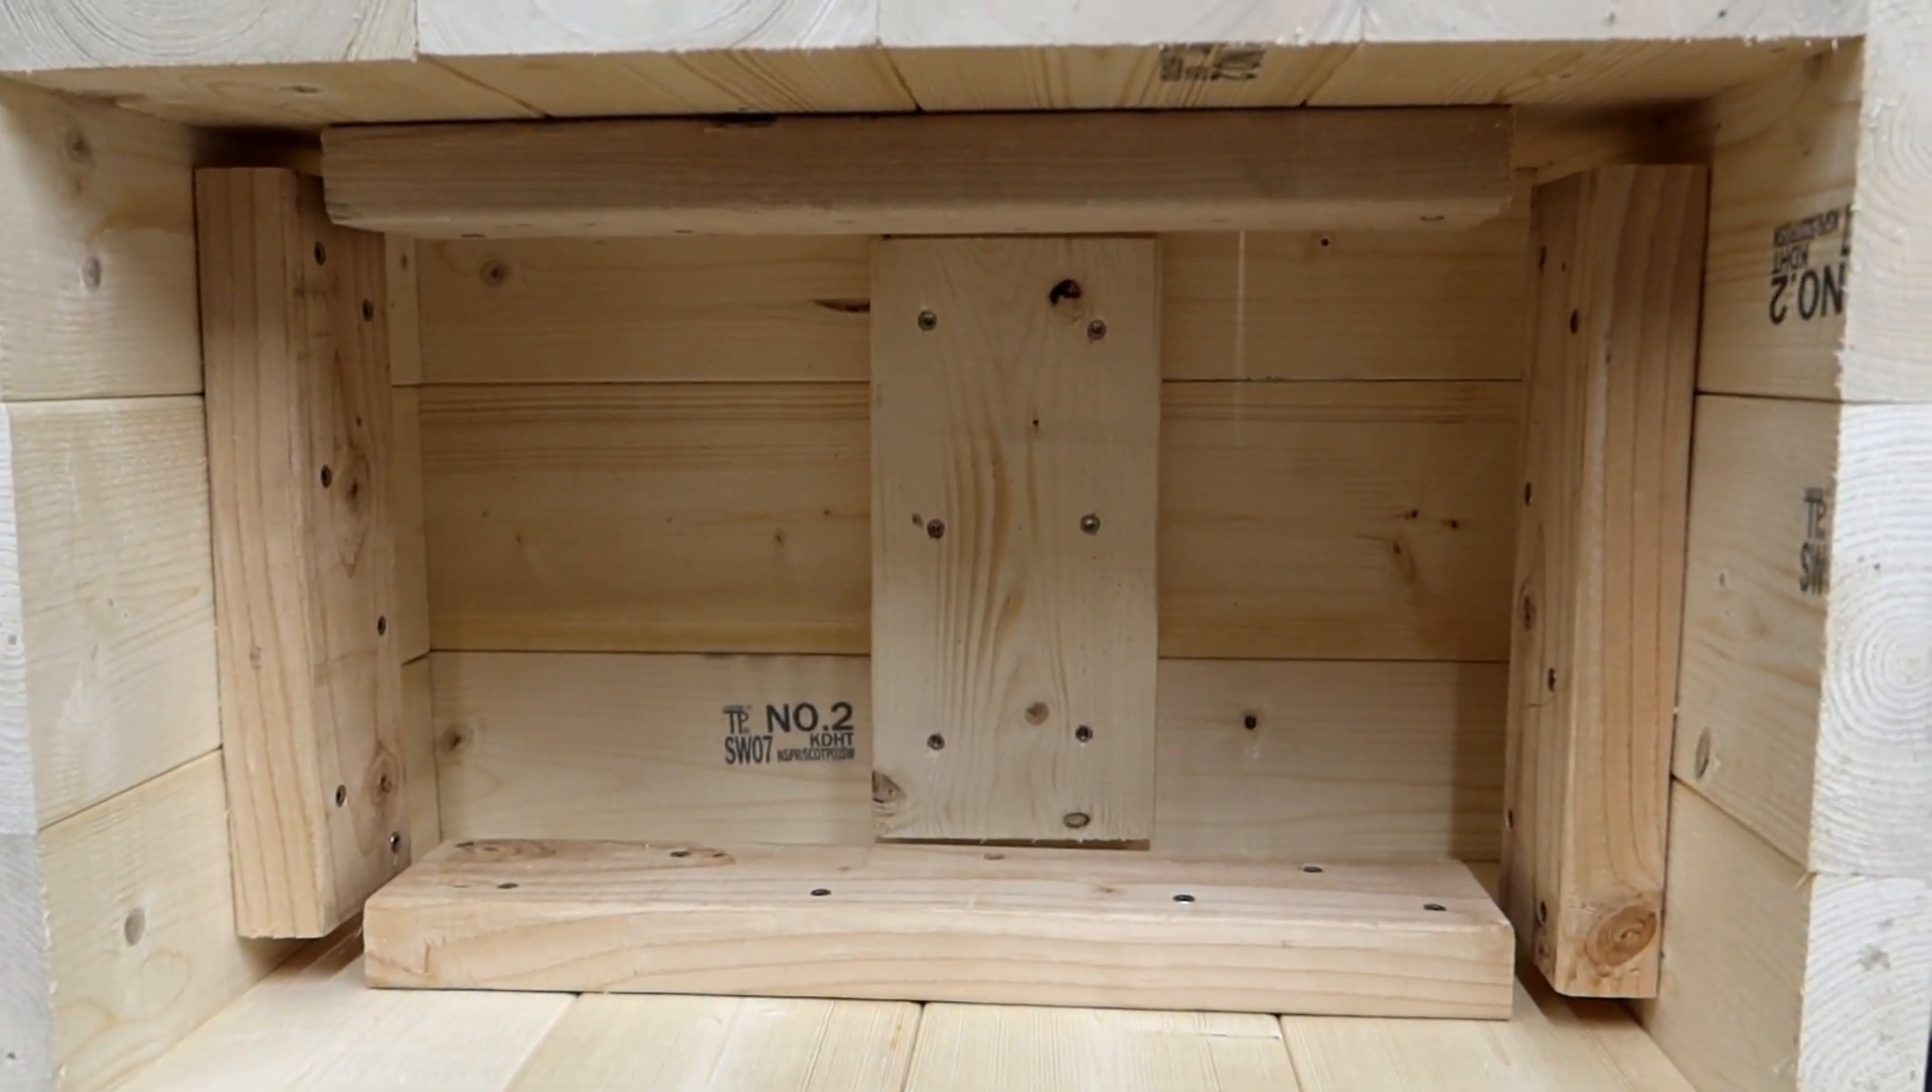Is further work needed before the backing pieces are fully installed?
No.